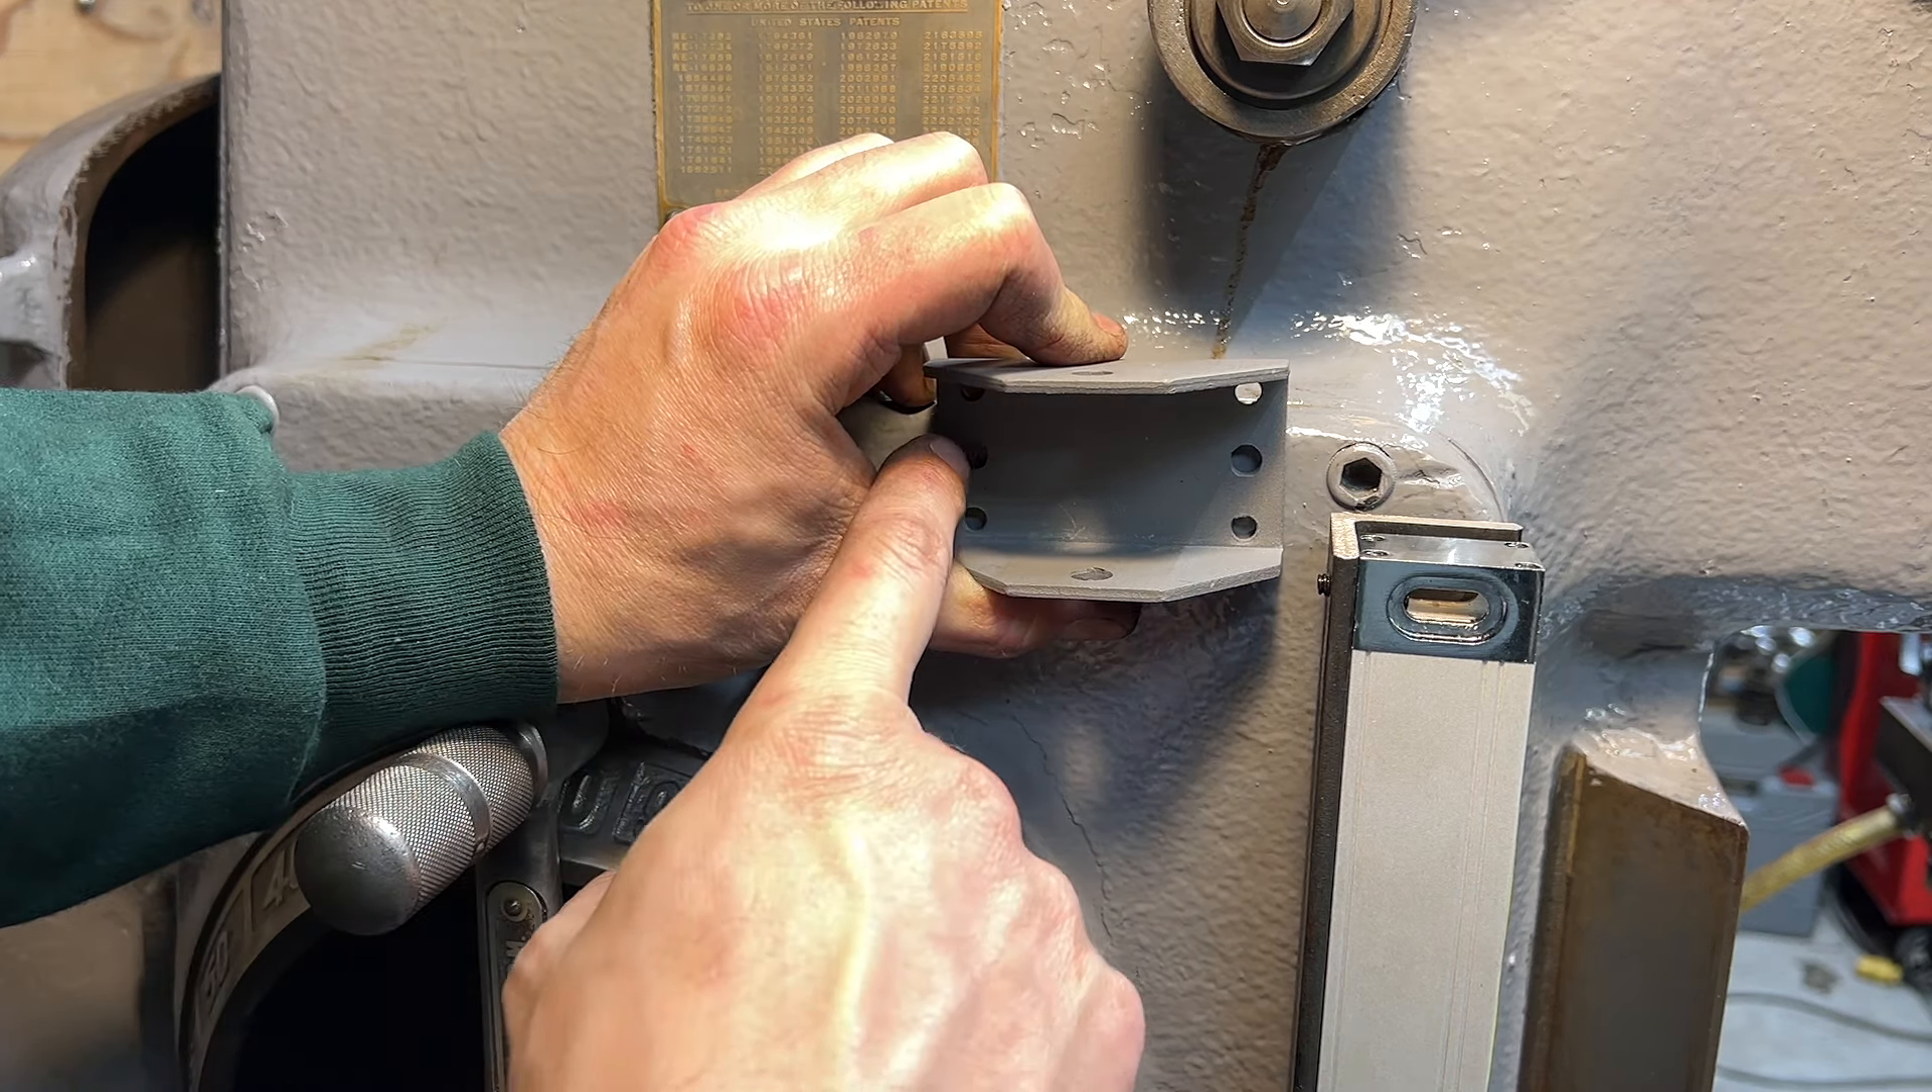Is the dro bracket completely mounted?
No.